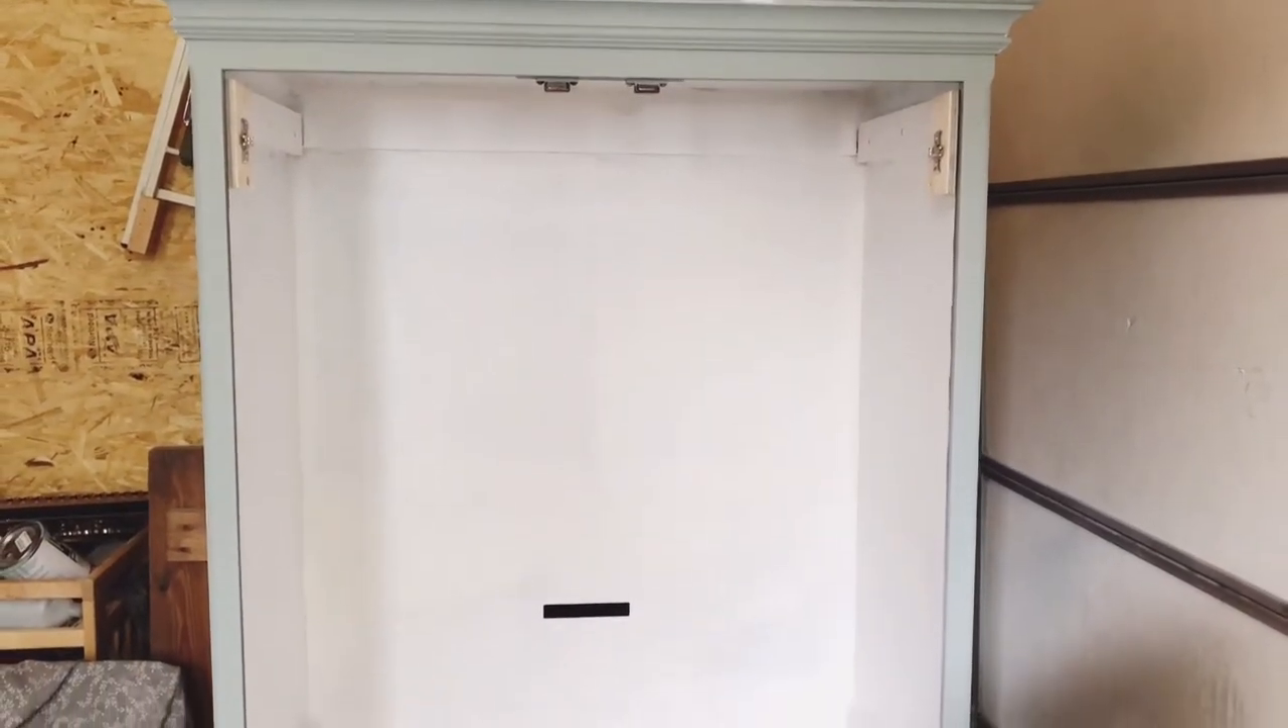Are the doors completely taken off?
Yes.